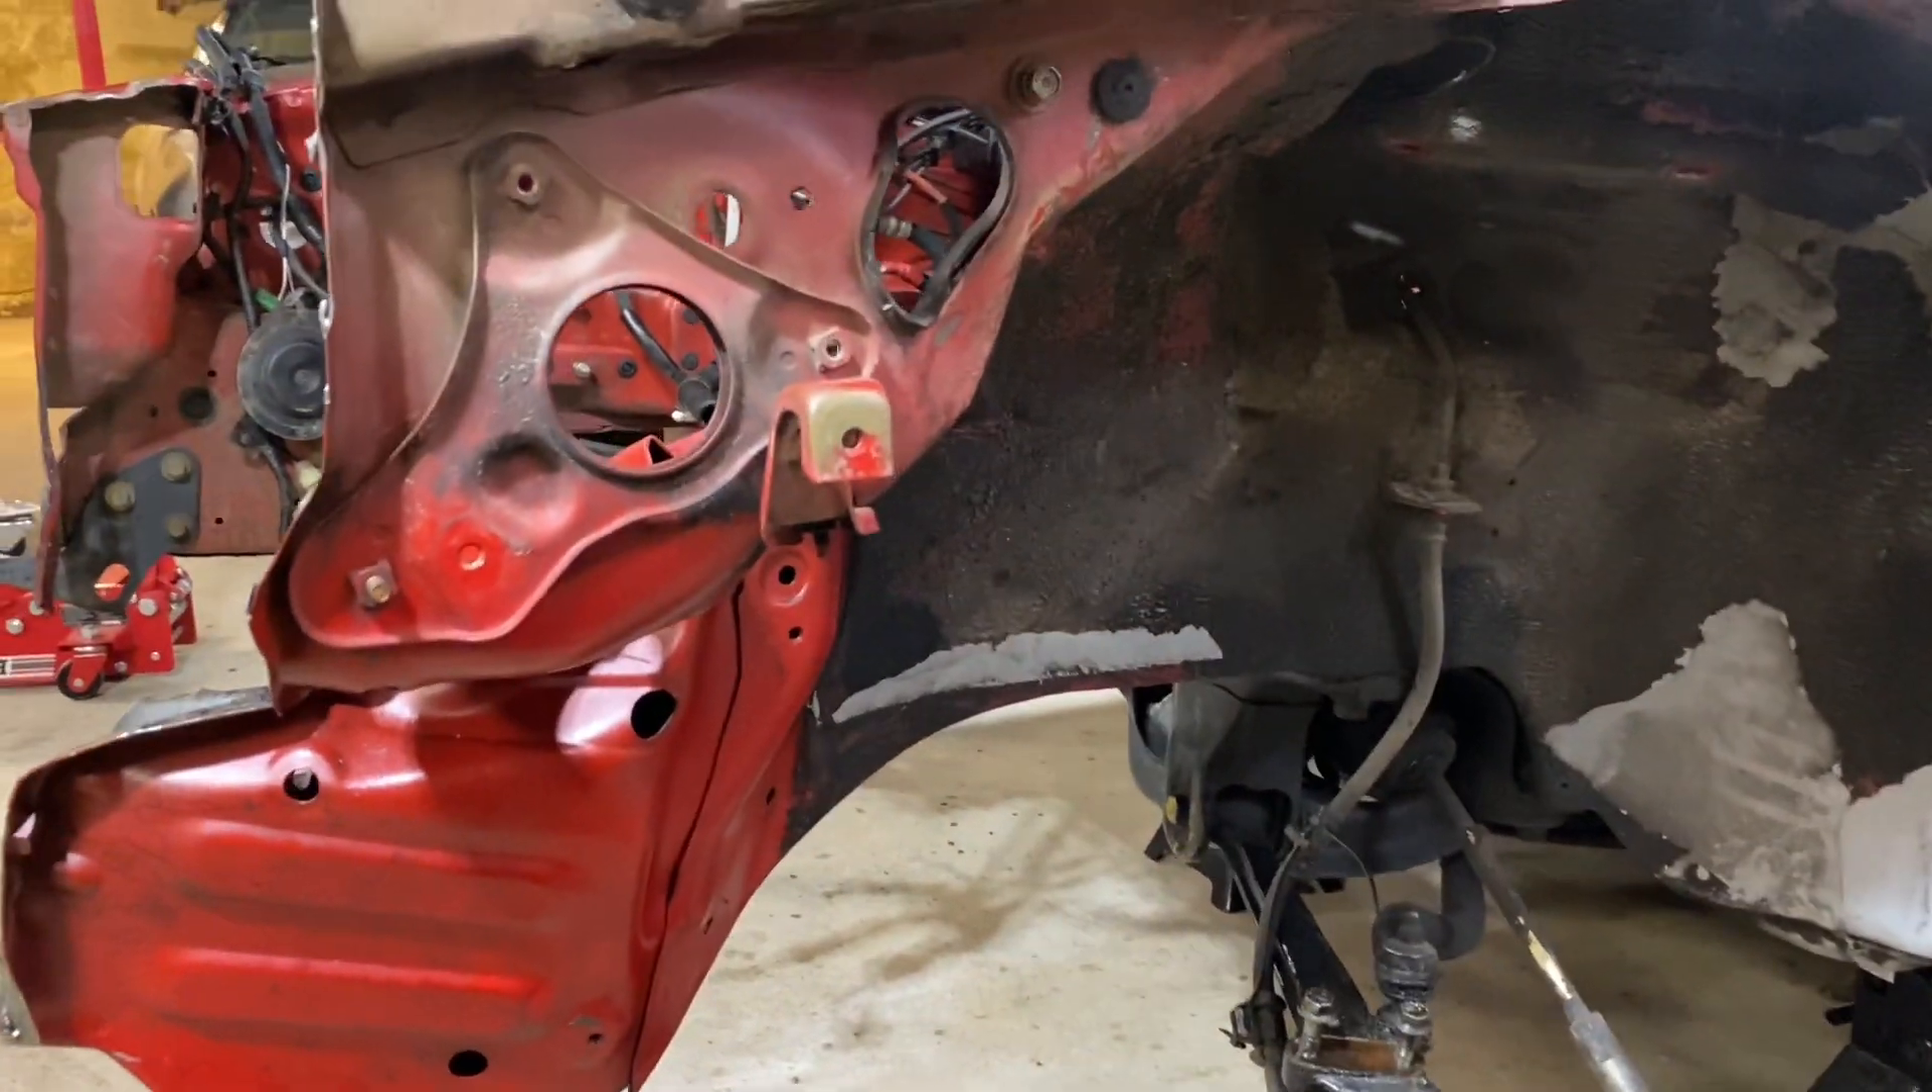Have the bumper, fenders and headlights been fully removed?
Yes.